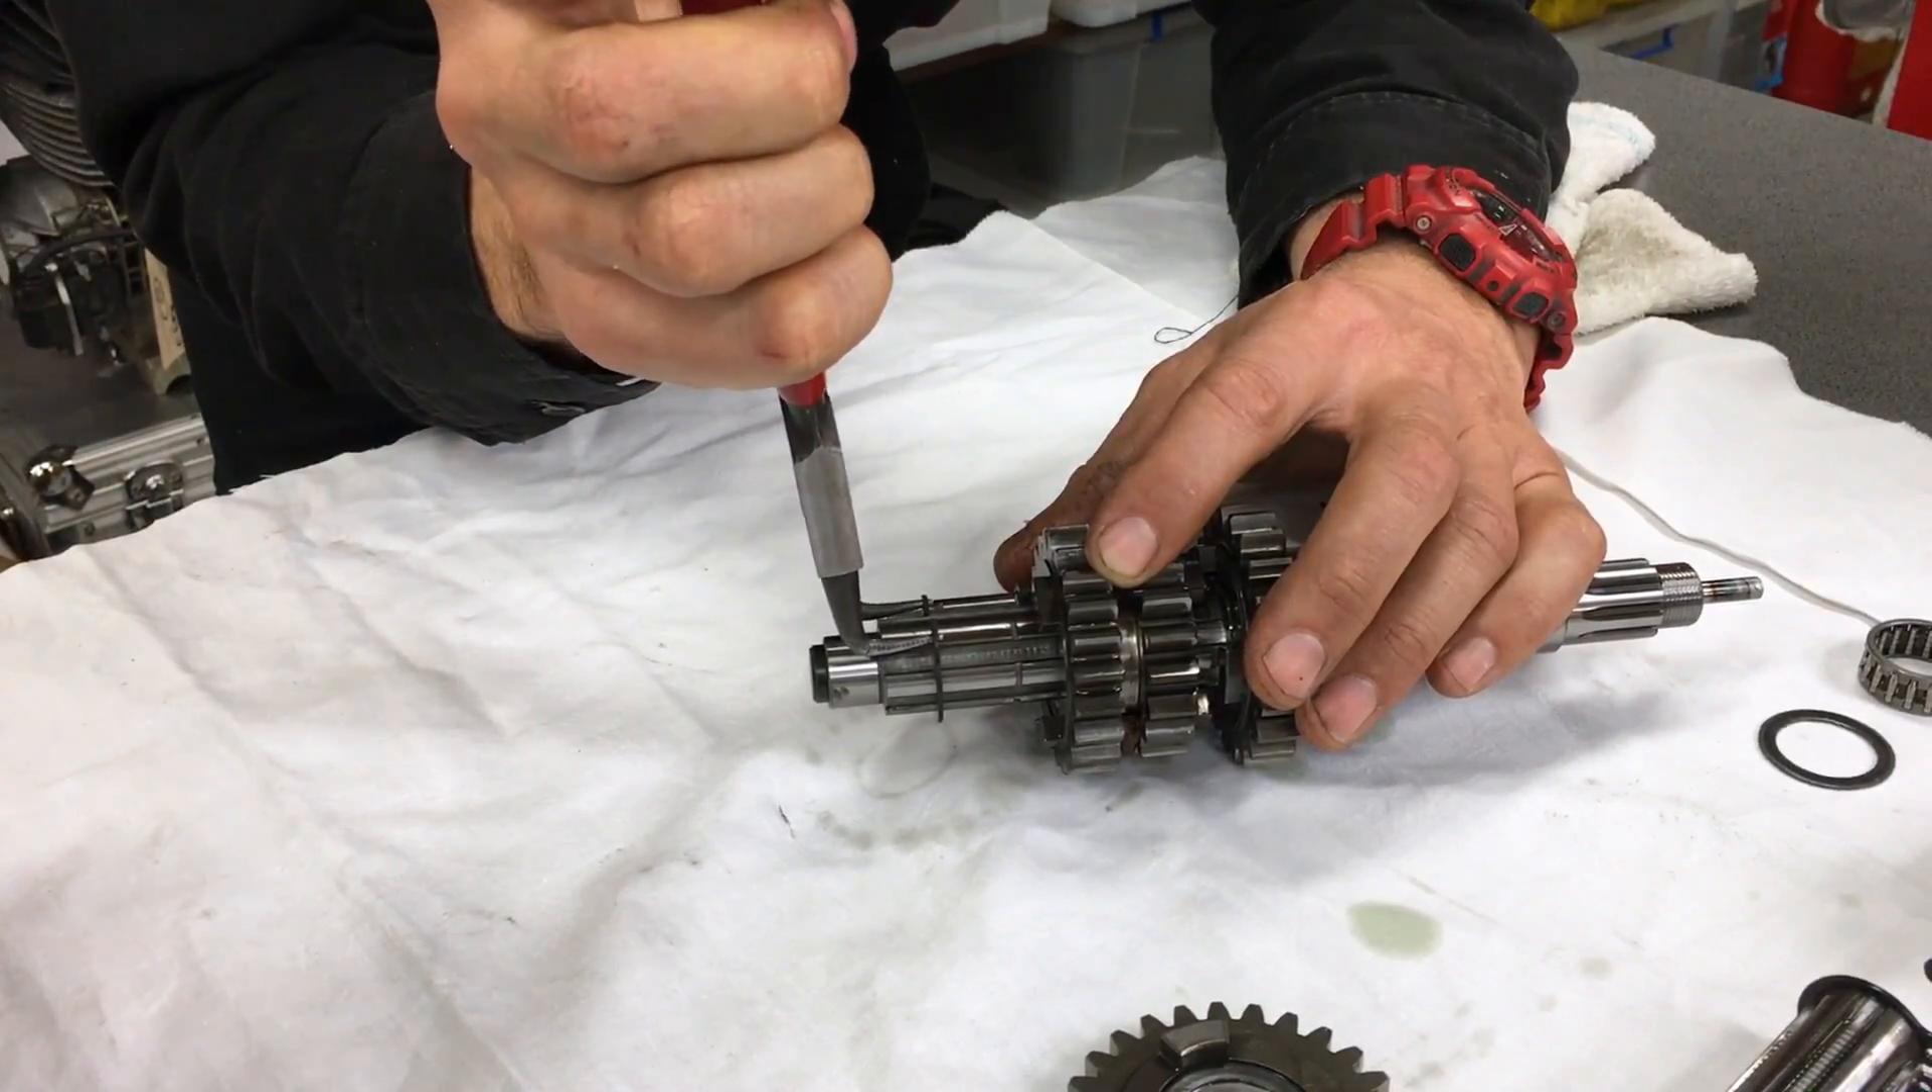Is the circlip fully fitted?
No.